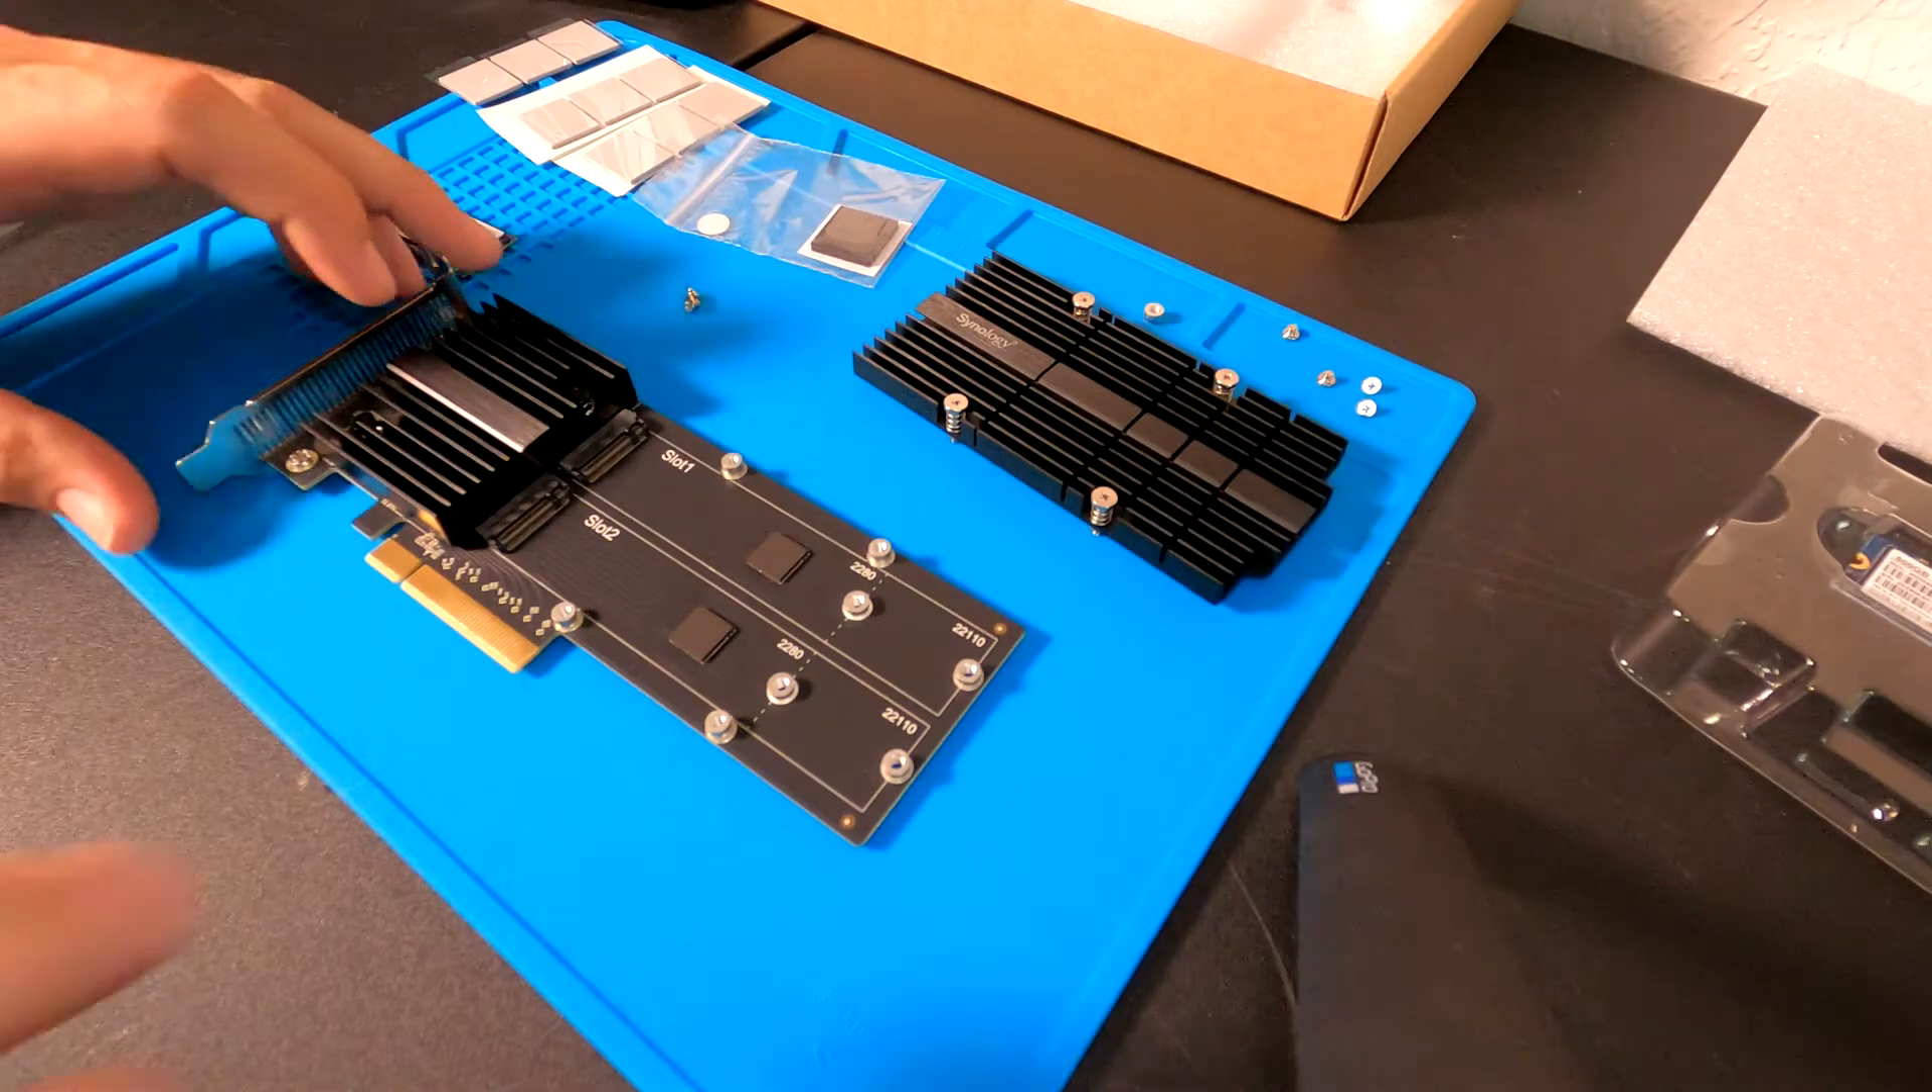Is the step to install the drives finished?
No.